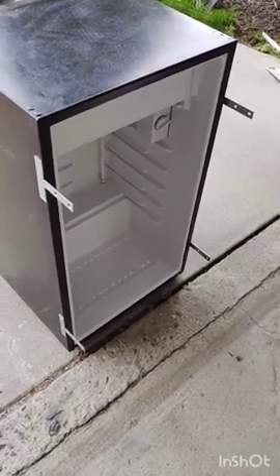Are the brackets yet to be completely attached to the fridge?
No.